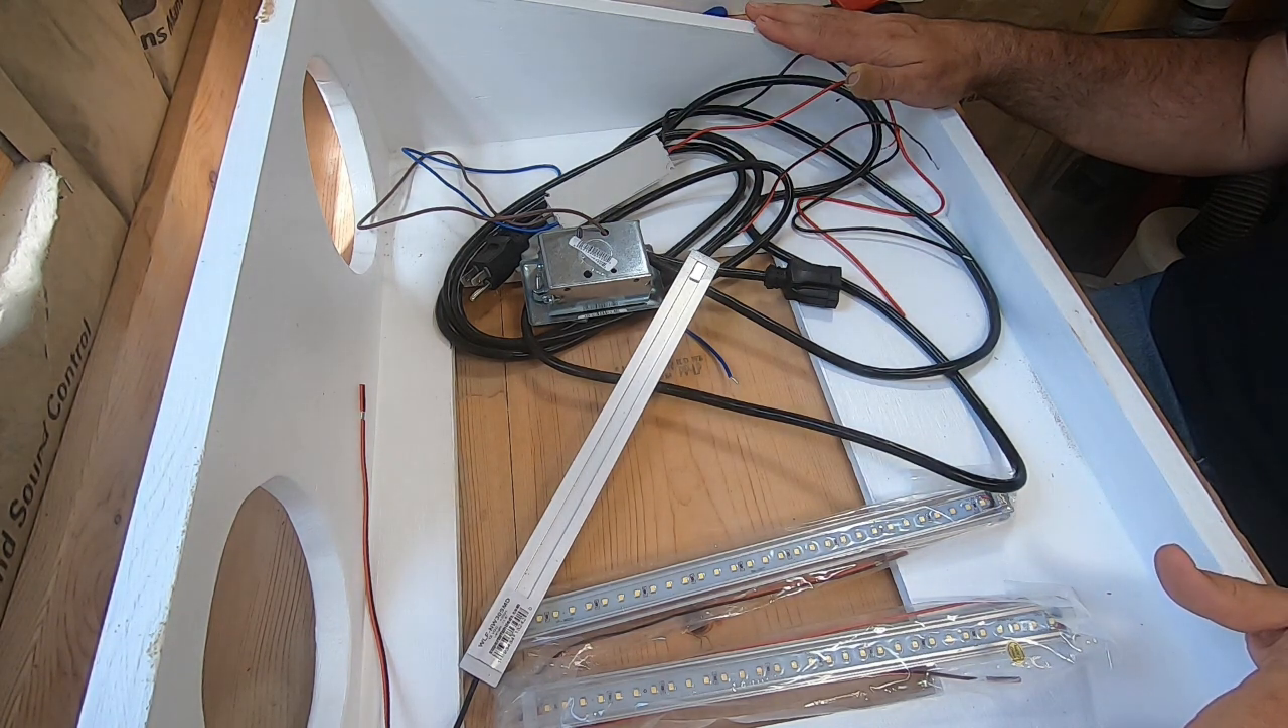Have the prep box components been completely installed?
No.